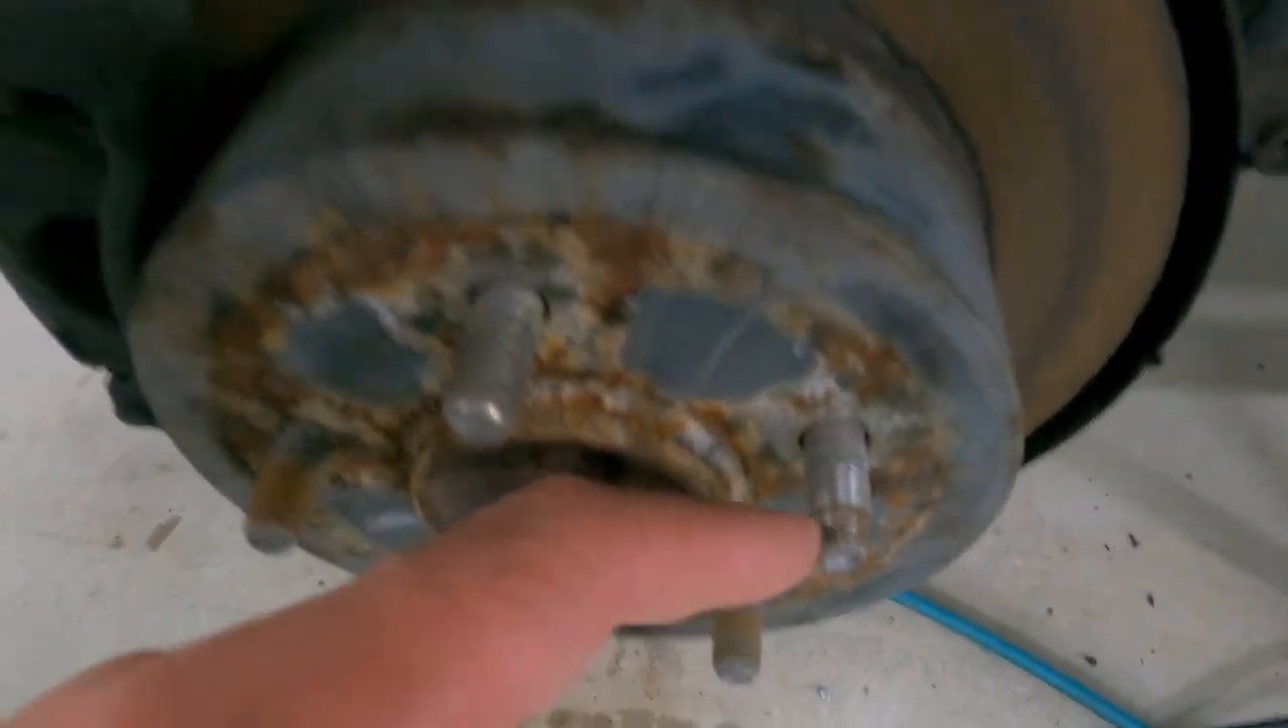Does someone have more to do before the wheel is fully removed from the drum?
No.